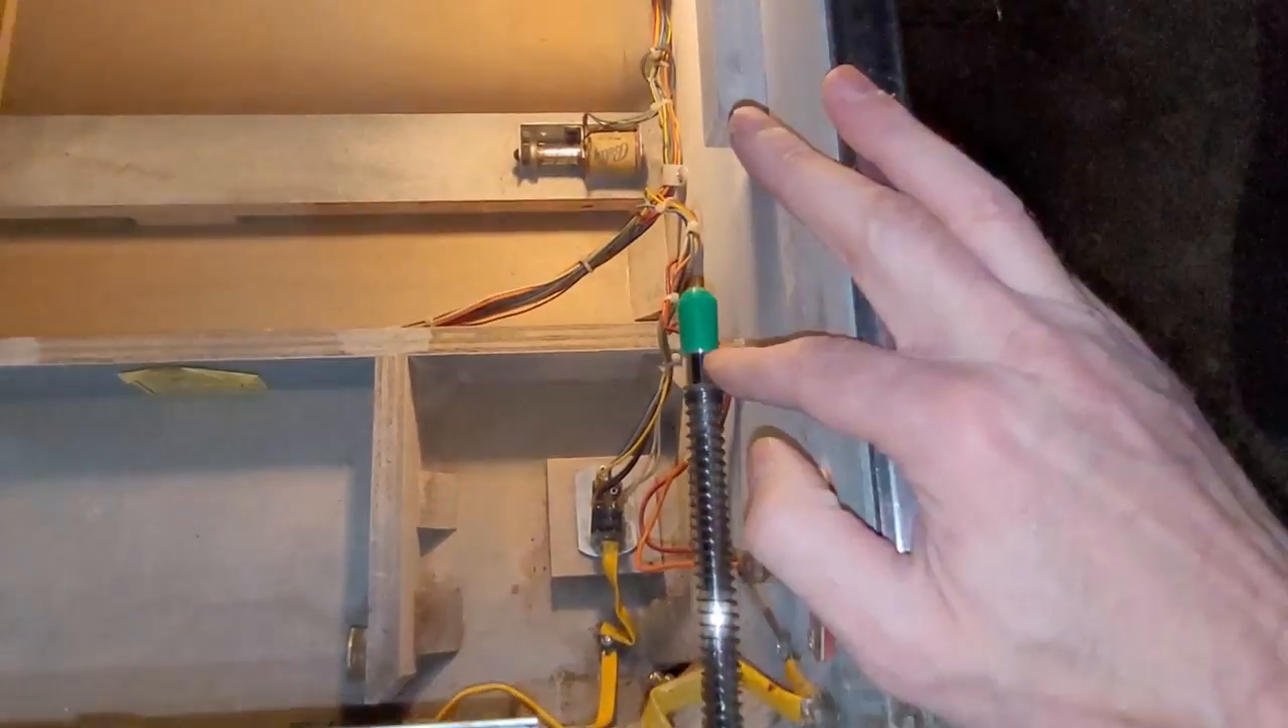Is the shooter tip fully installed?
Yes.